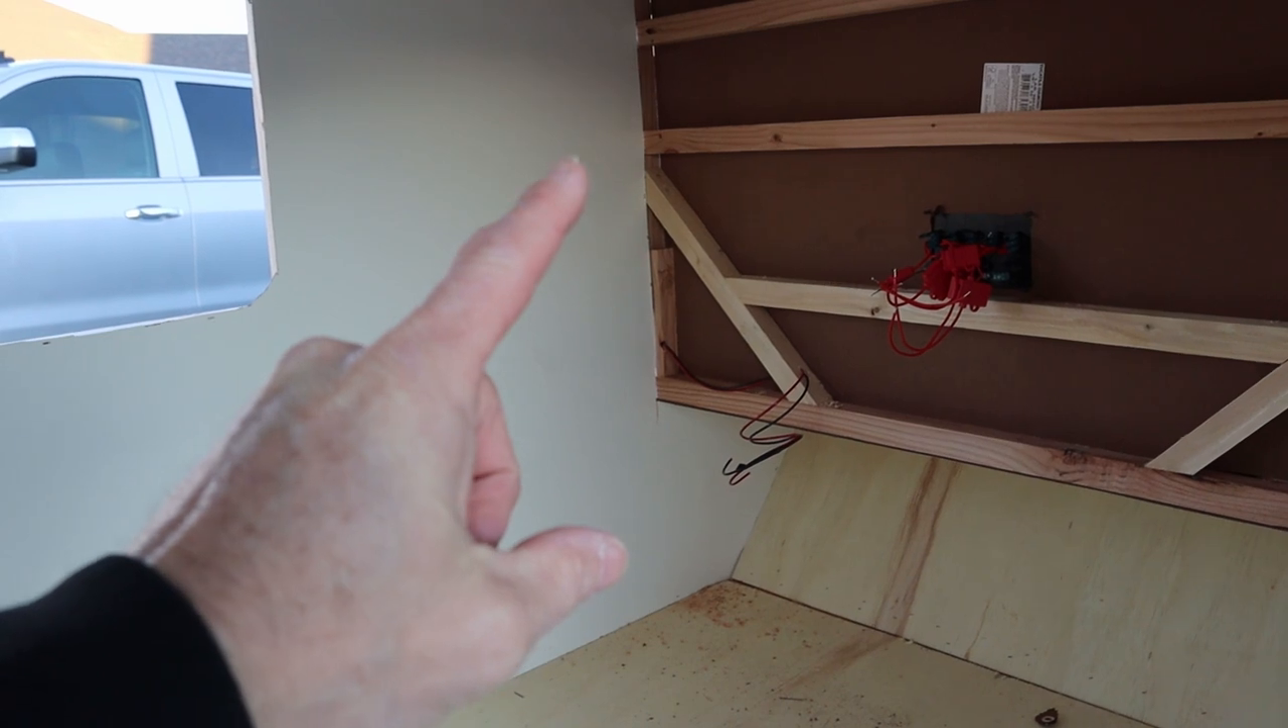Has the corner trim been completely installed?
No.